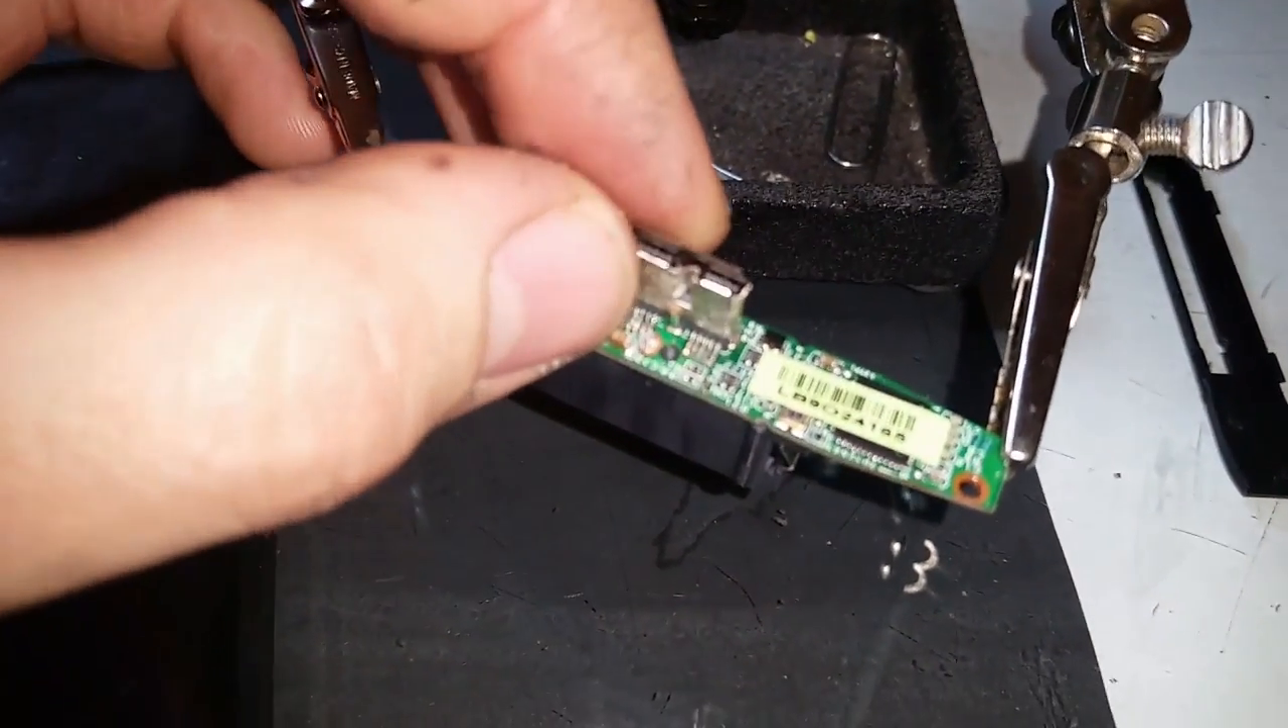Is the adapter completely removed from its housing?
Yes.